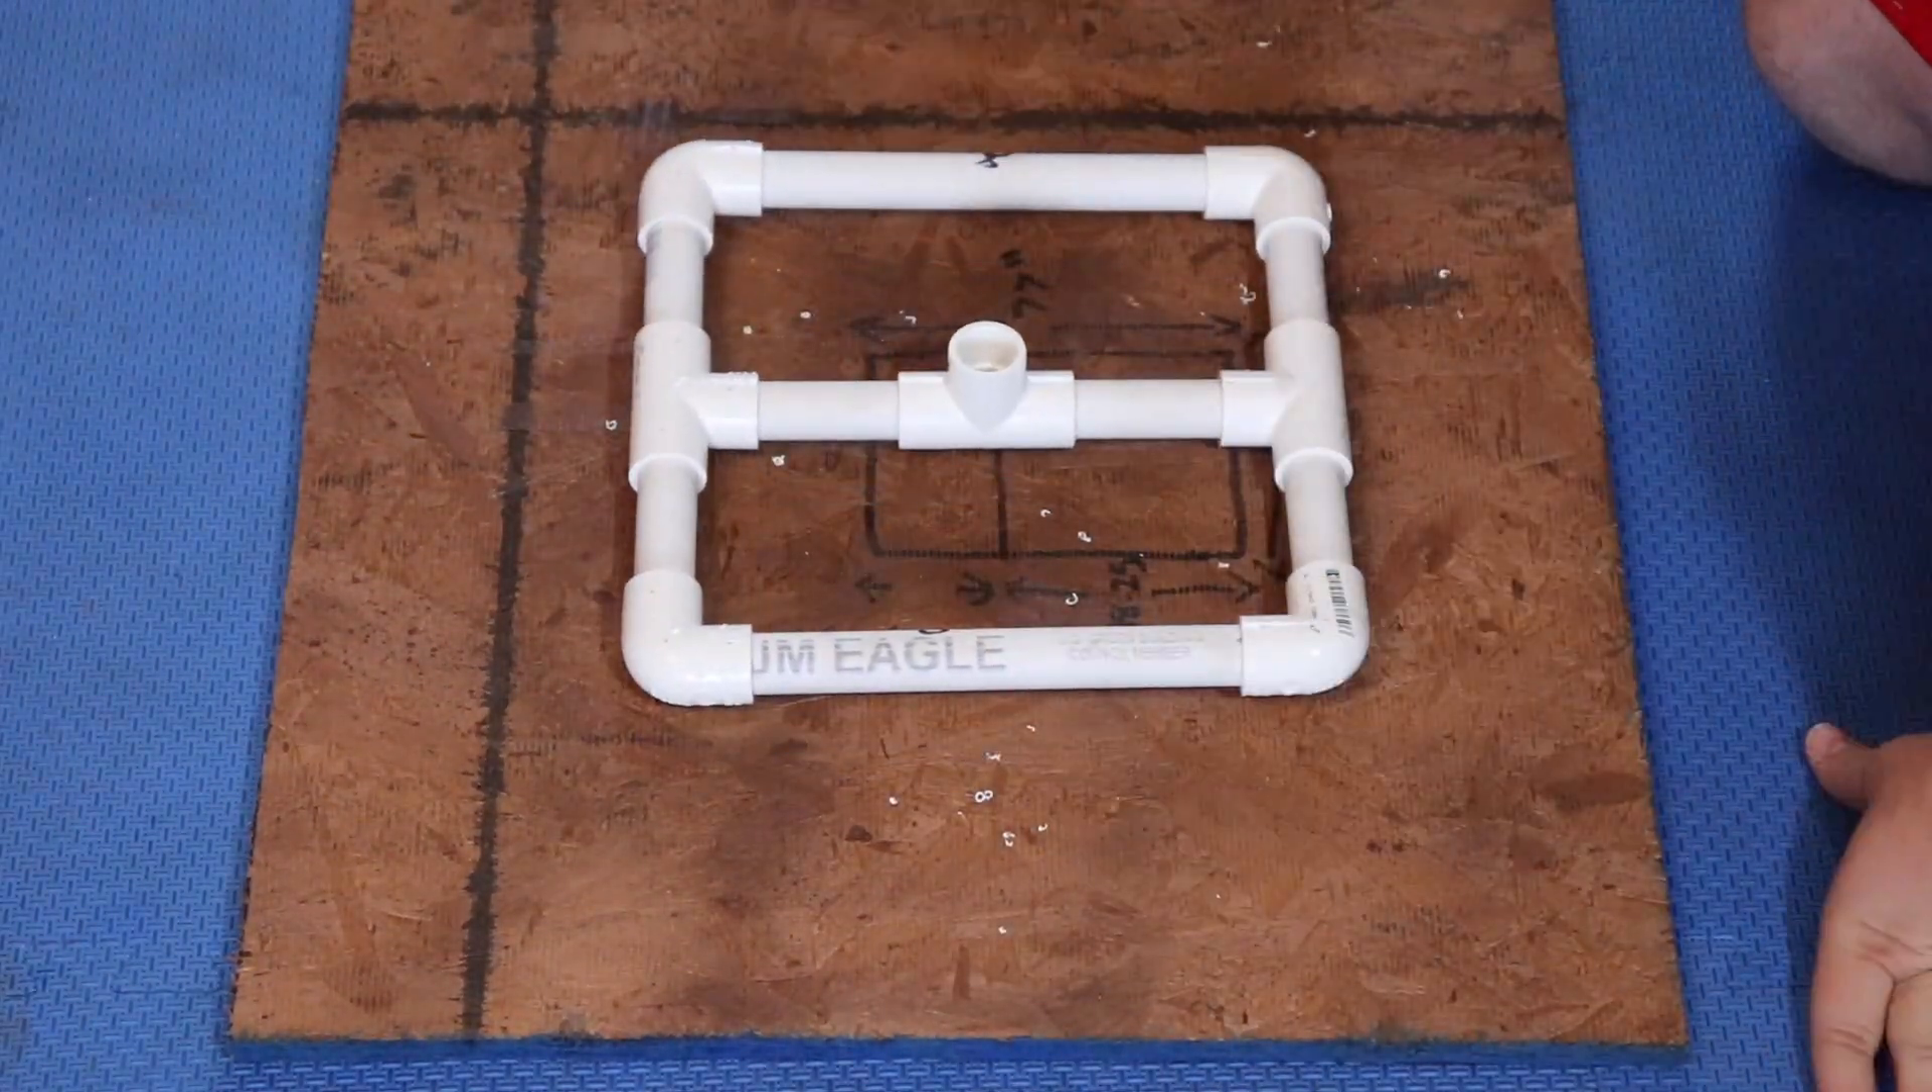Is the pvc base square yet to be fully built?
No.